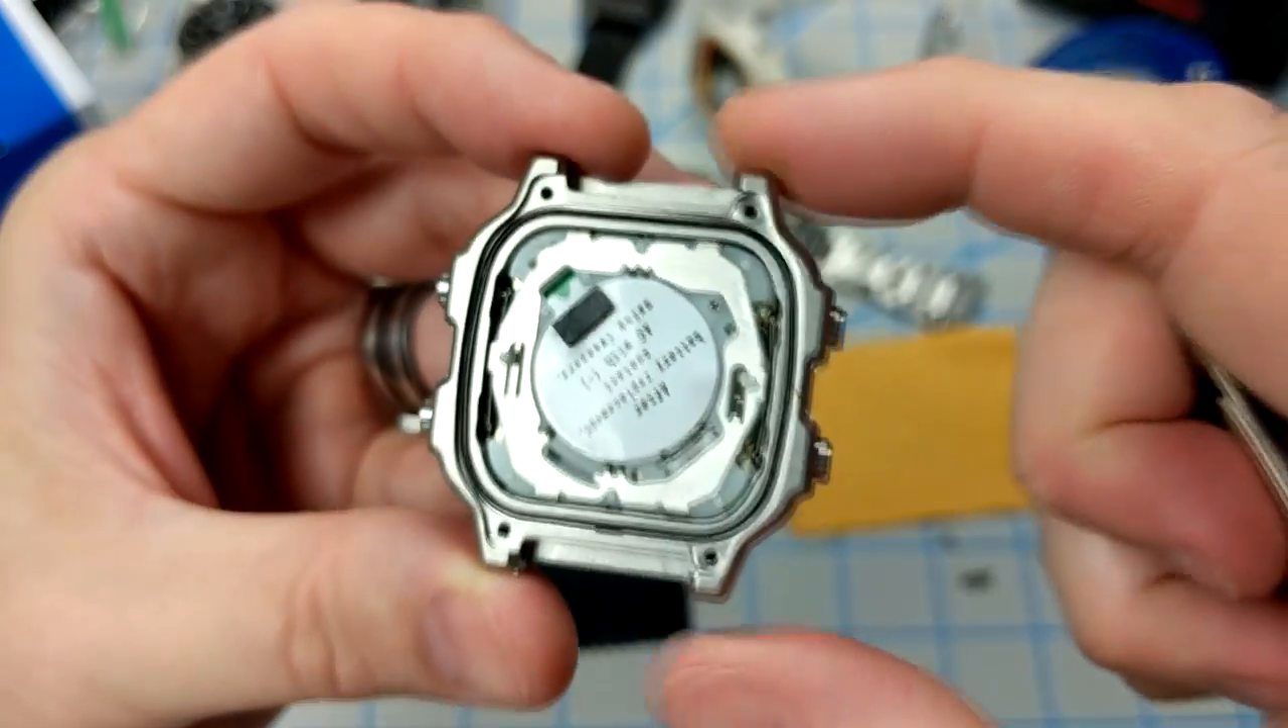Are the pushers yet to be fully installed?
No.